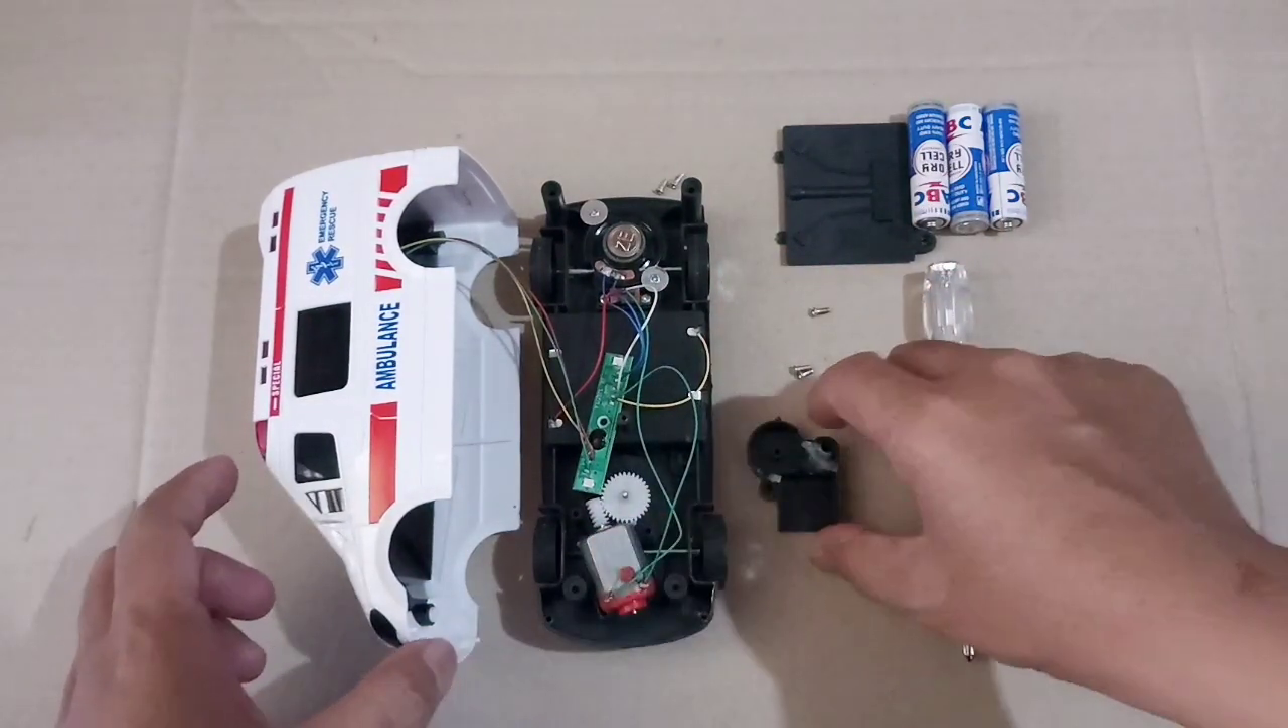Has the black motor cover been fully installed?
No.